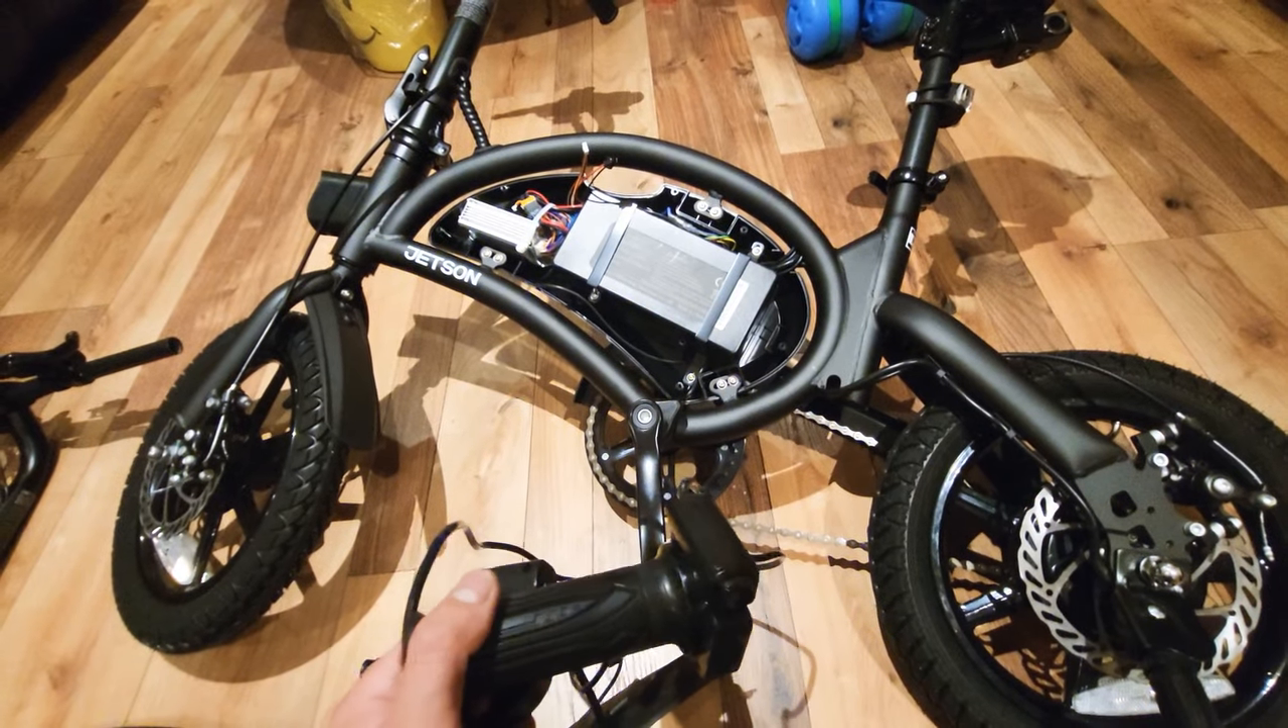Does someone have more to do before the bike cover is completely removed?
No.